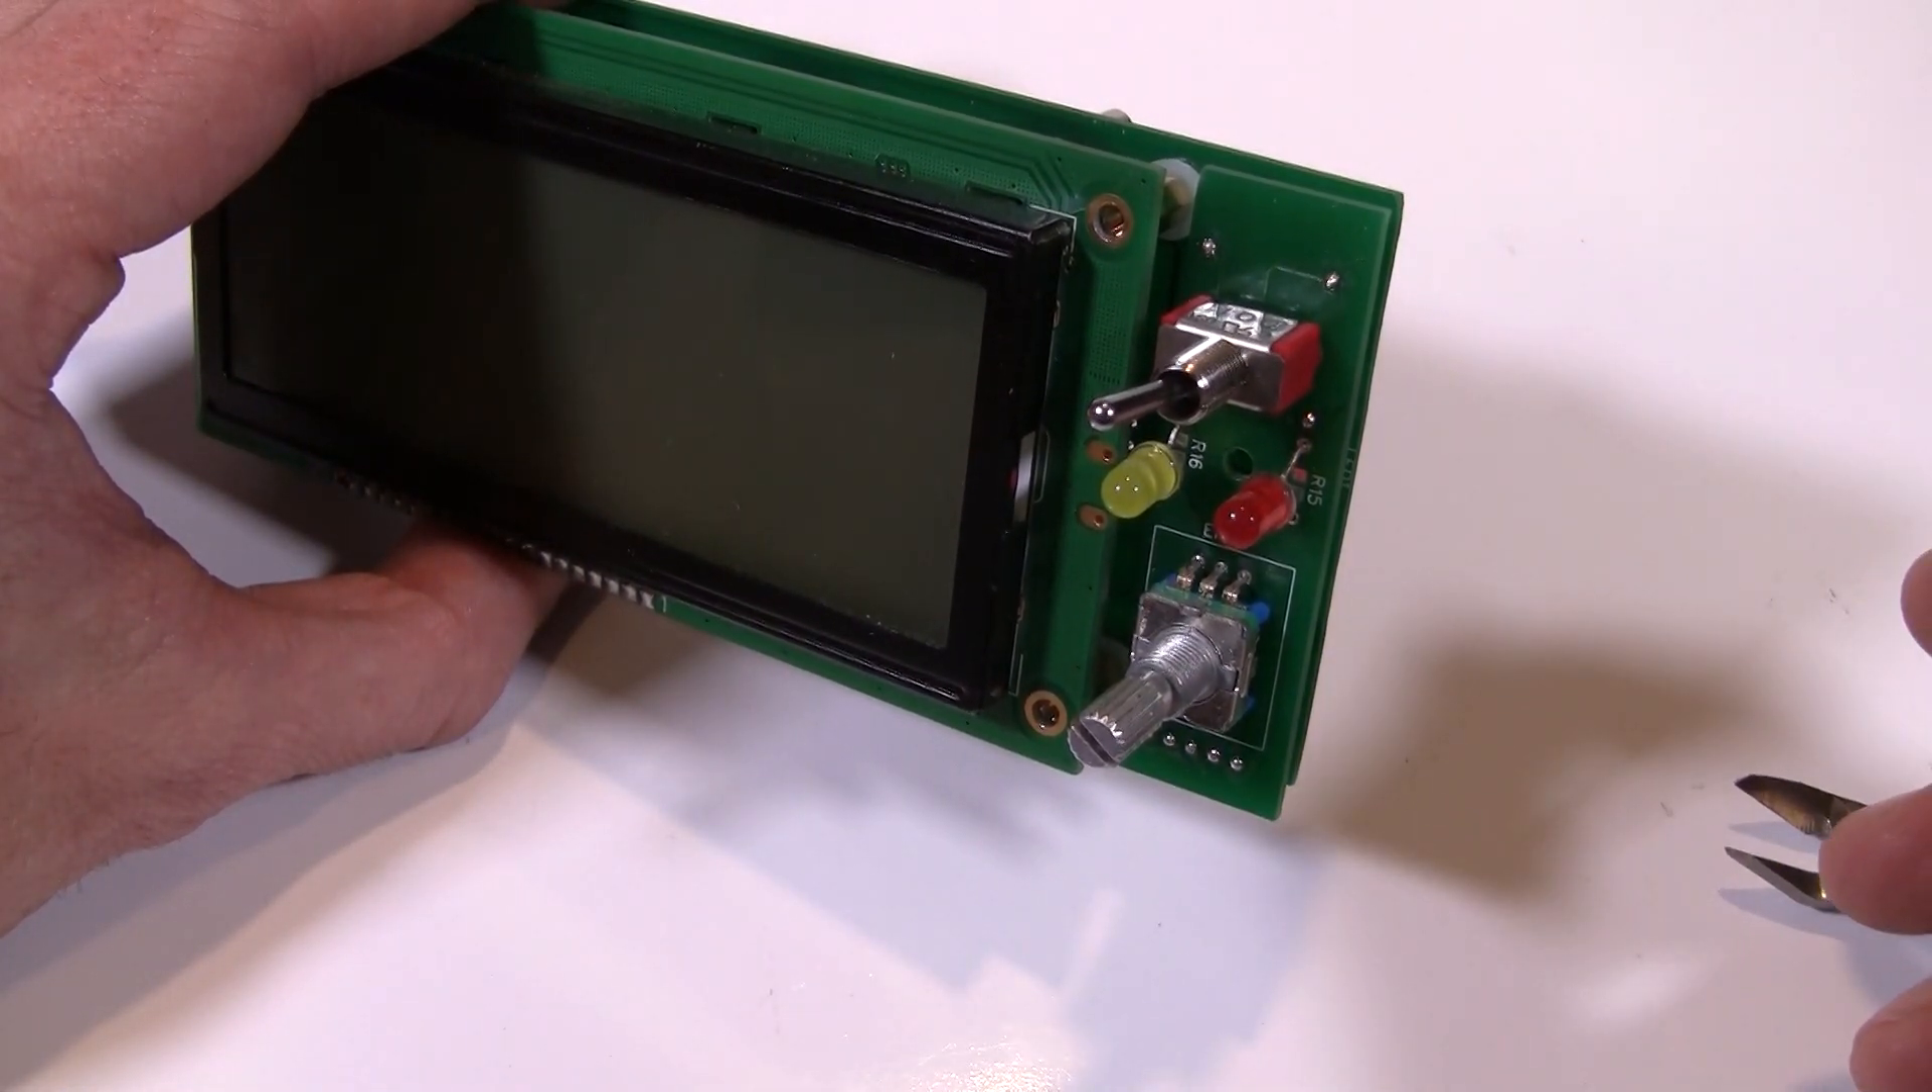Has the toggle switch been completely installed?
Yes.